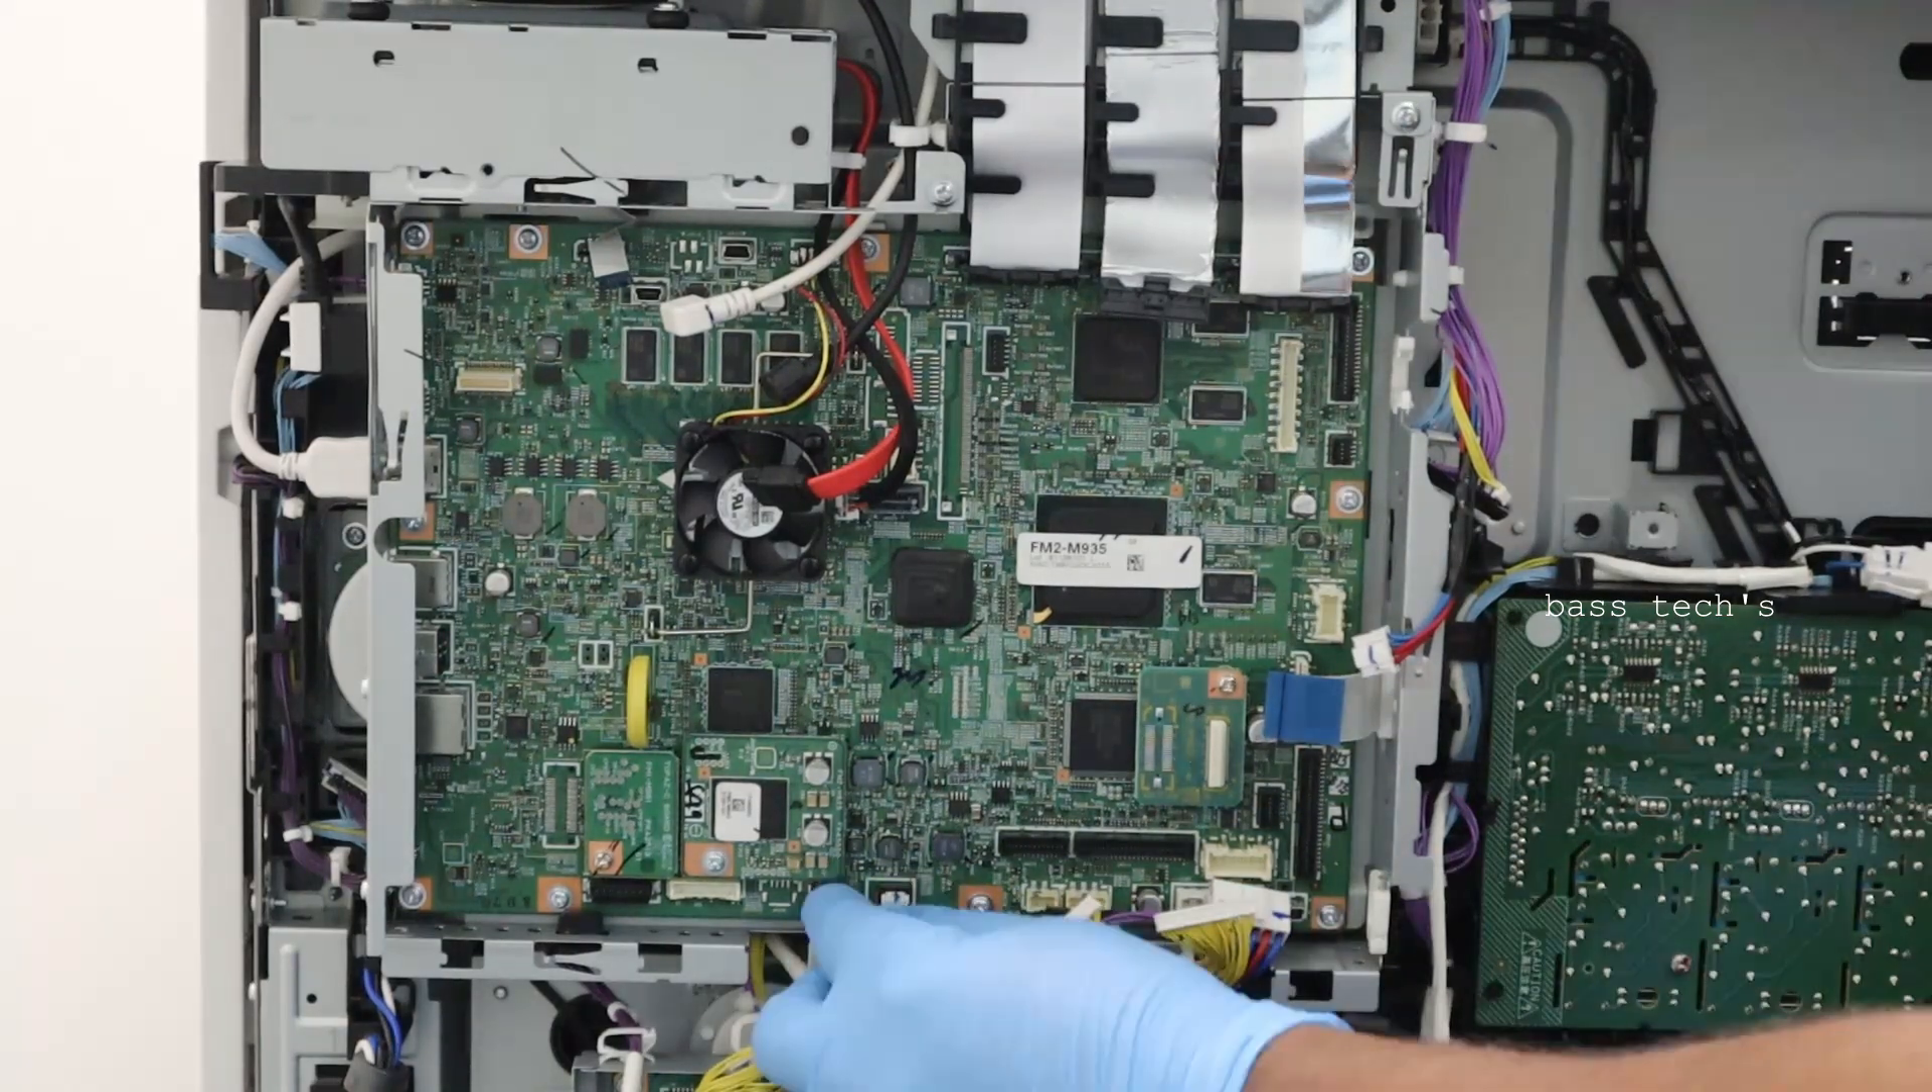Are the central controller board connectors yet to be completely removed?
Yes.